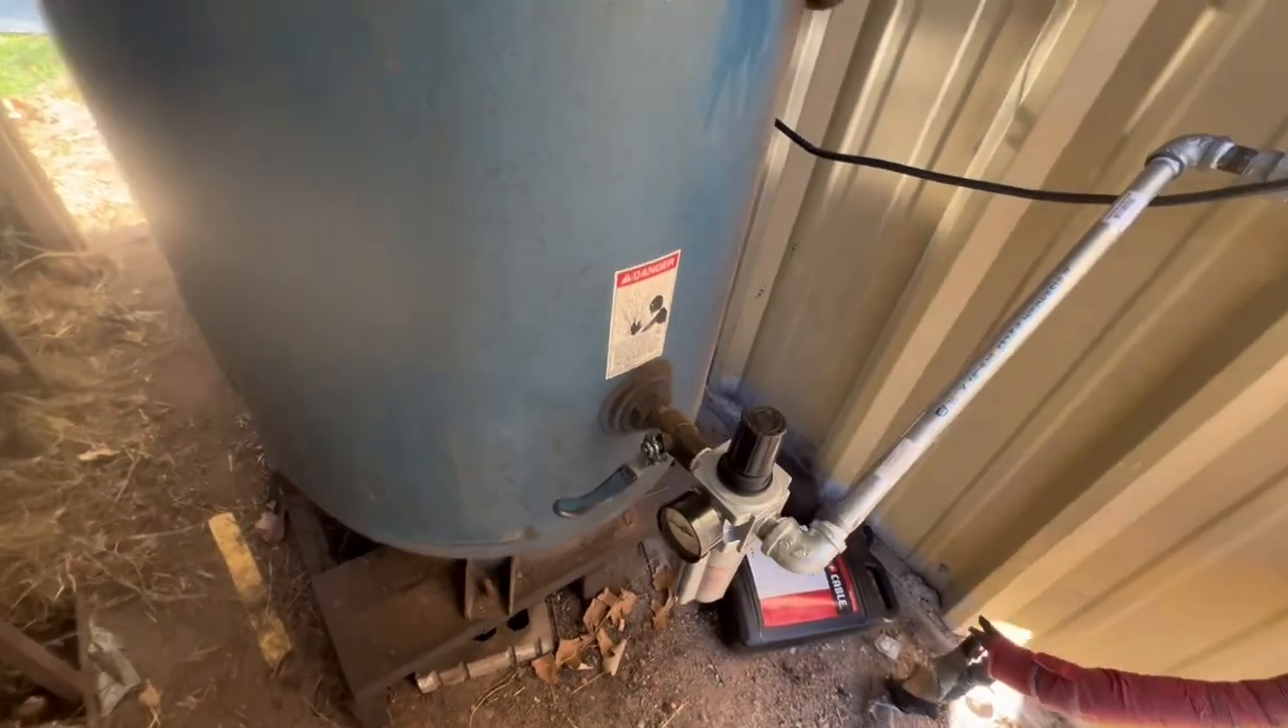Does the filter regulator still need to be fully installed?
No.